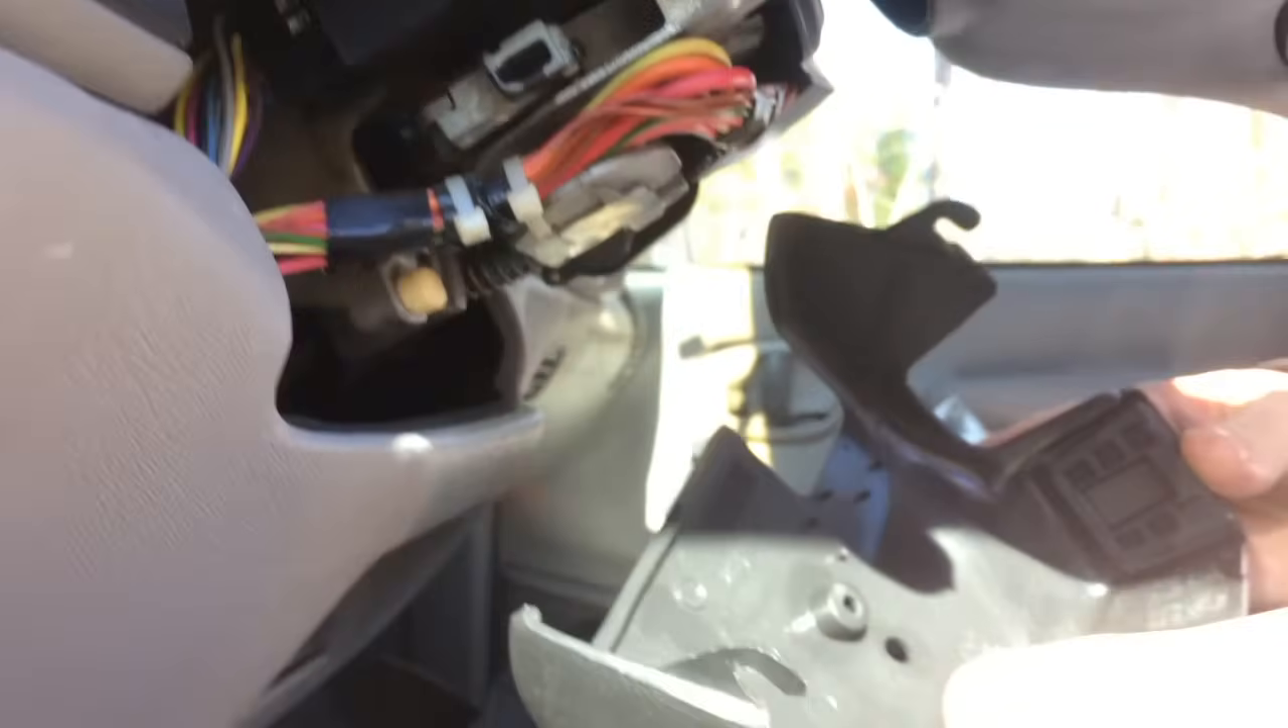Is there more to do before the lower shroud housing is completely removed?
No.